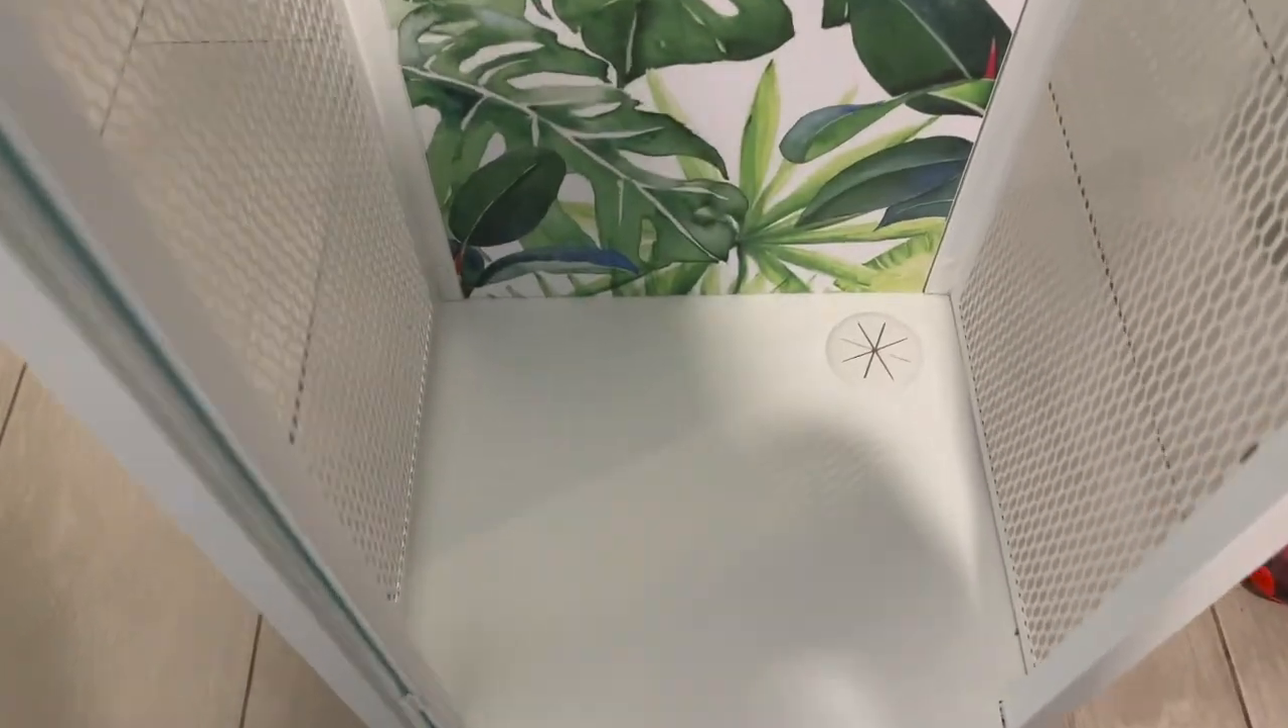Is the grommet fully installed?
Yes.